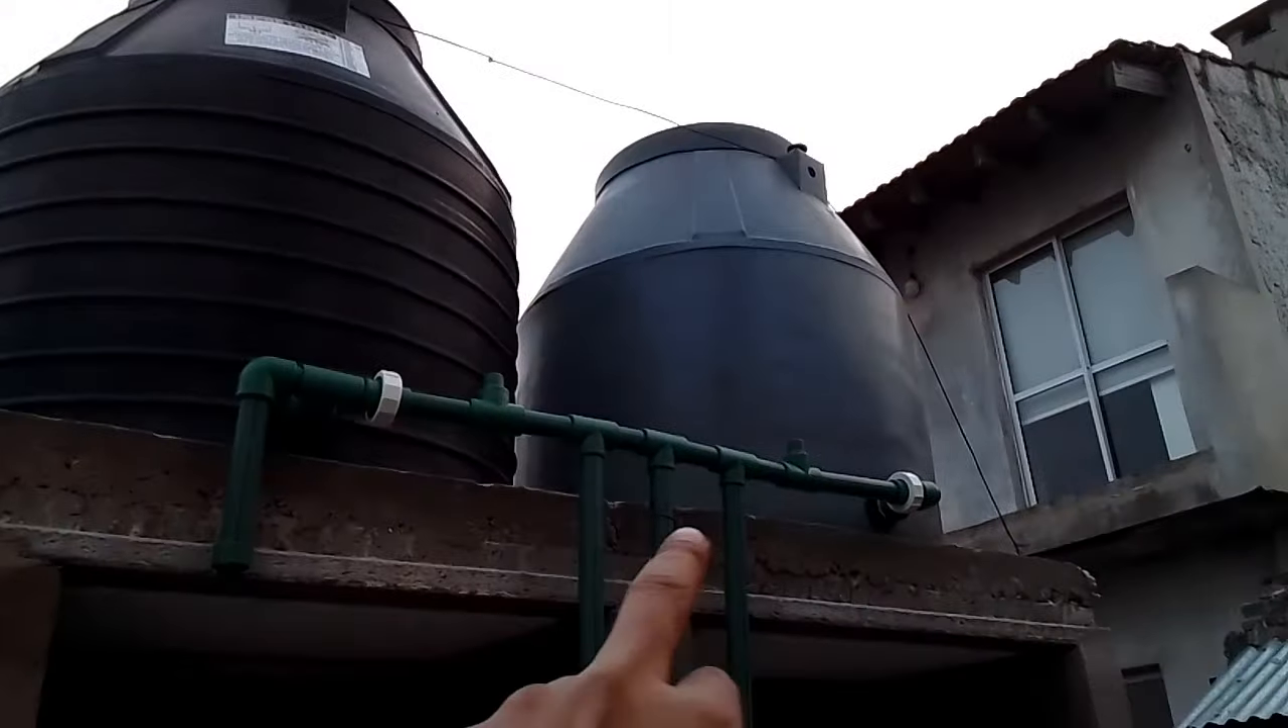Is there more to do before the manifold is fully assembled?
No.